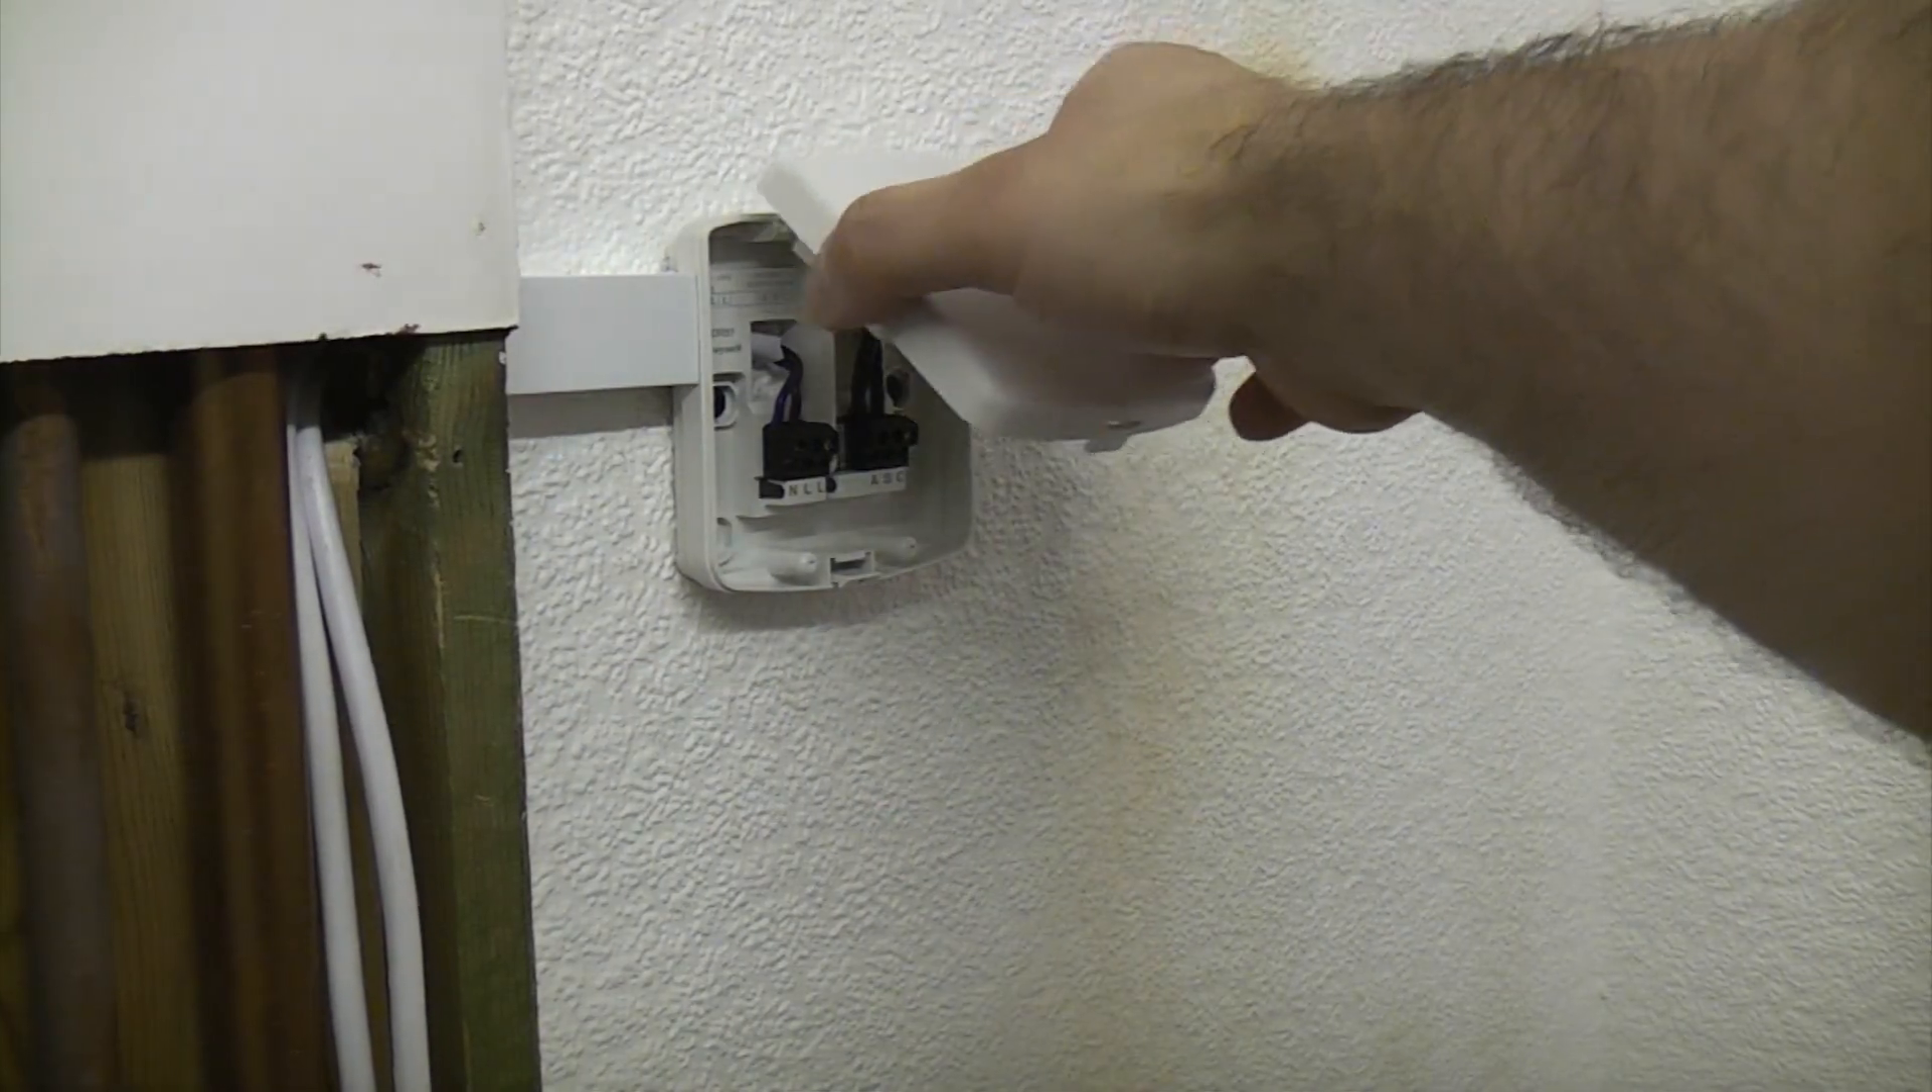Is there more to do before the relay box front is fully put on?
Yes.